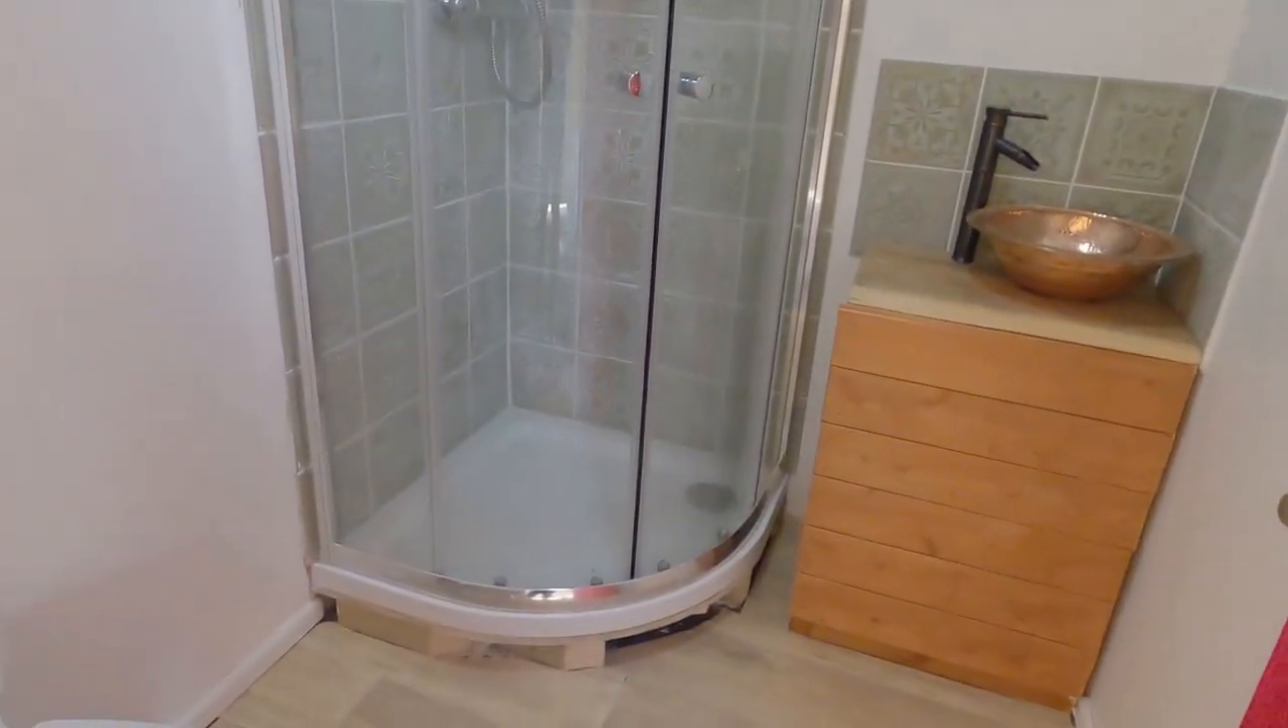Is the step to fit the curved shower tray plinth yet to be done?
Yes.